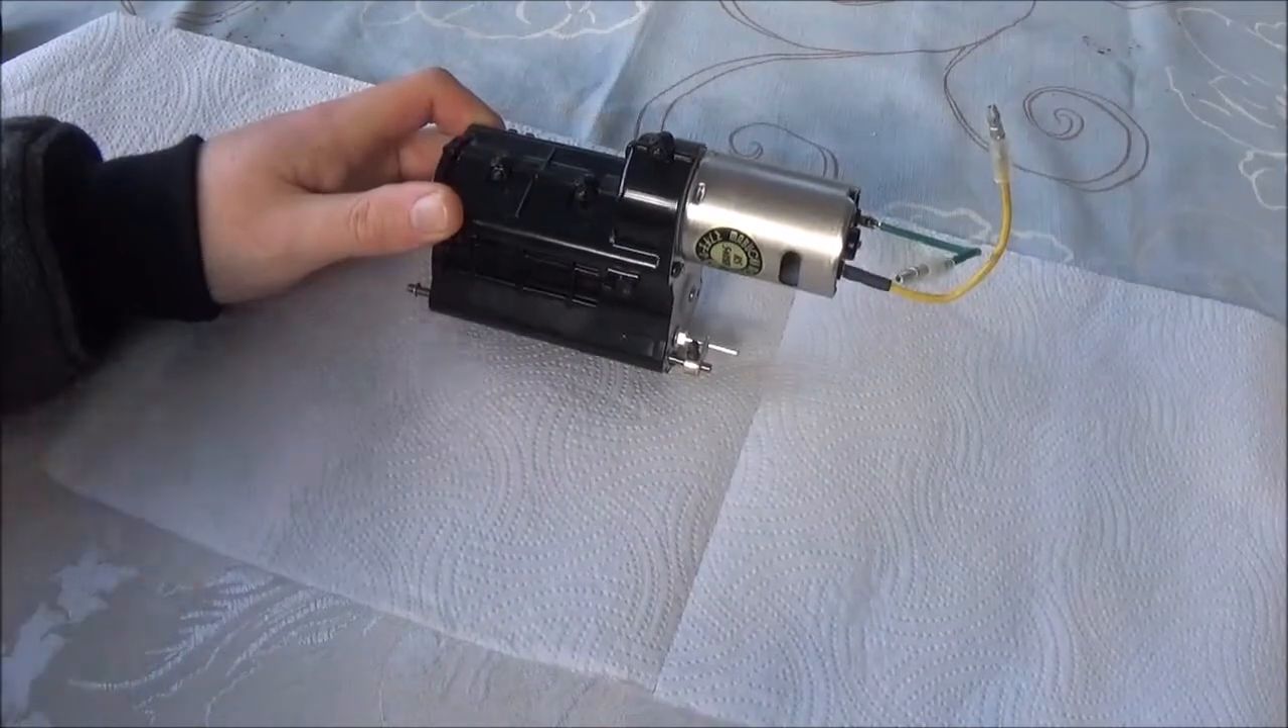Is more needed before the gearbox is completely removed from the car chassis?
No.